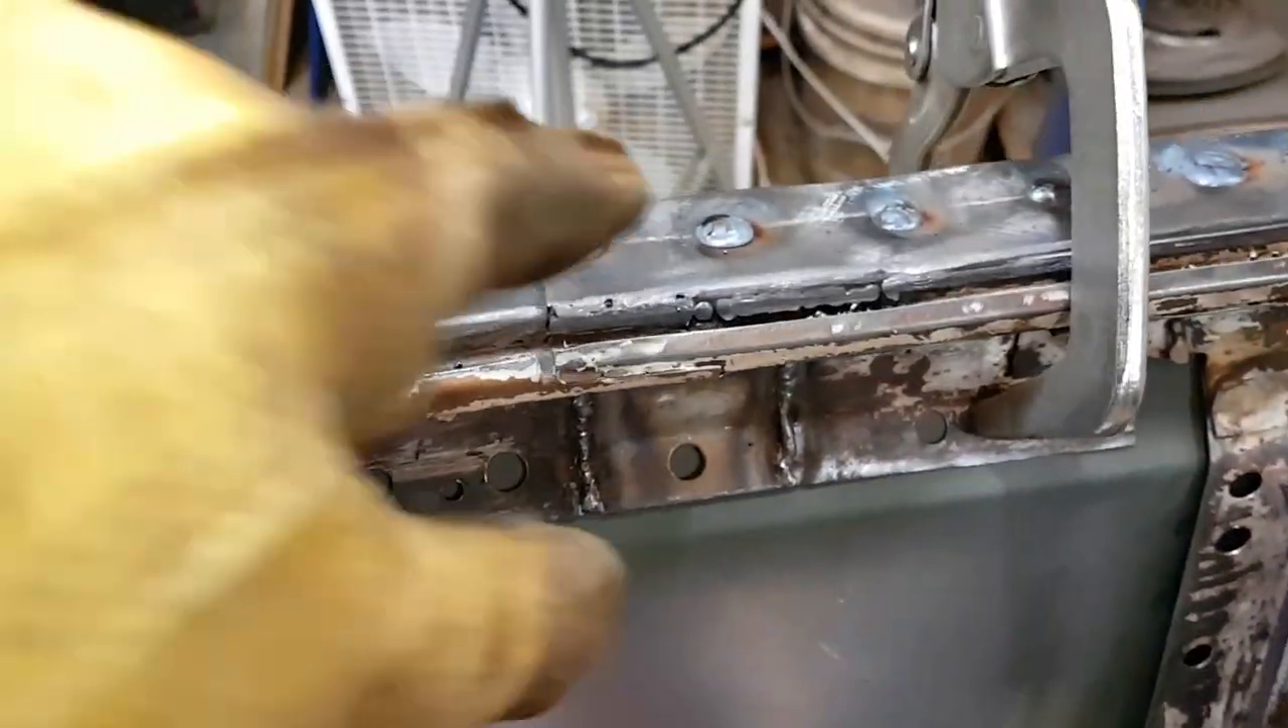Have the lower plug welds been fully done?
No.